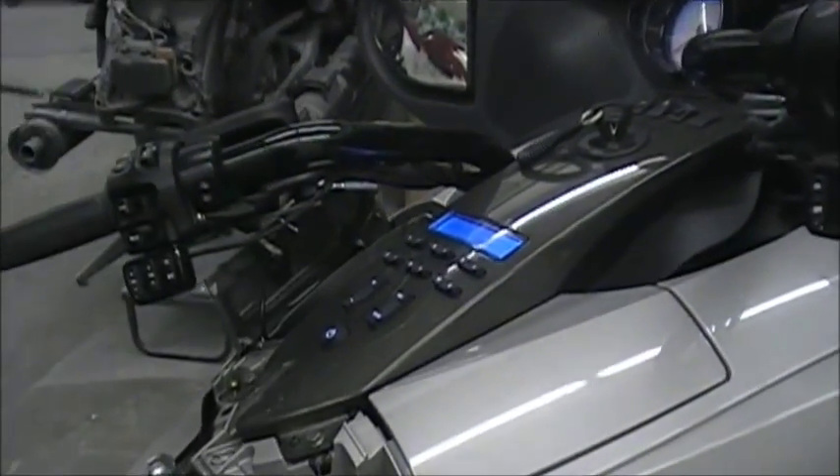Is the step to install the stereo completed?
Yes.